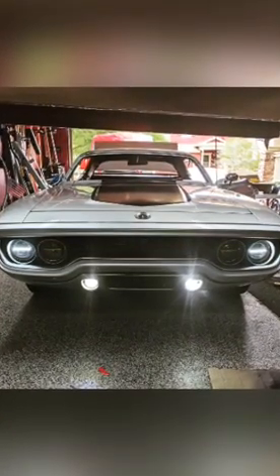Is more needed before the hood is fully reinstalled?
No.